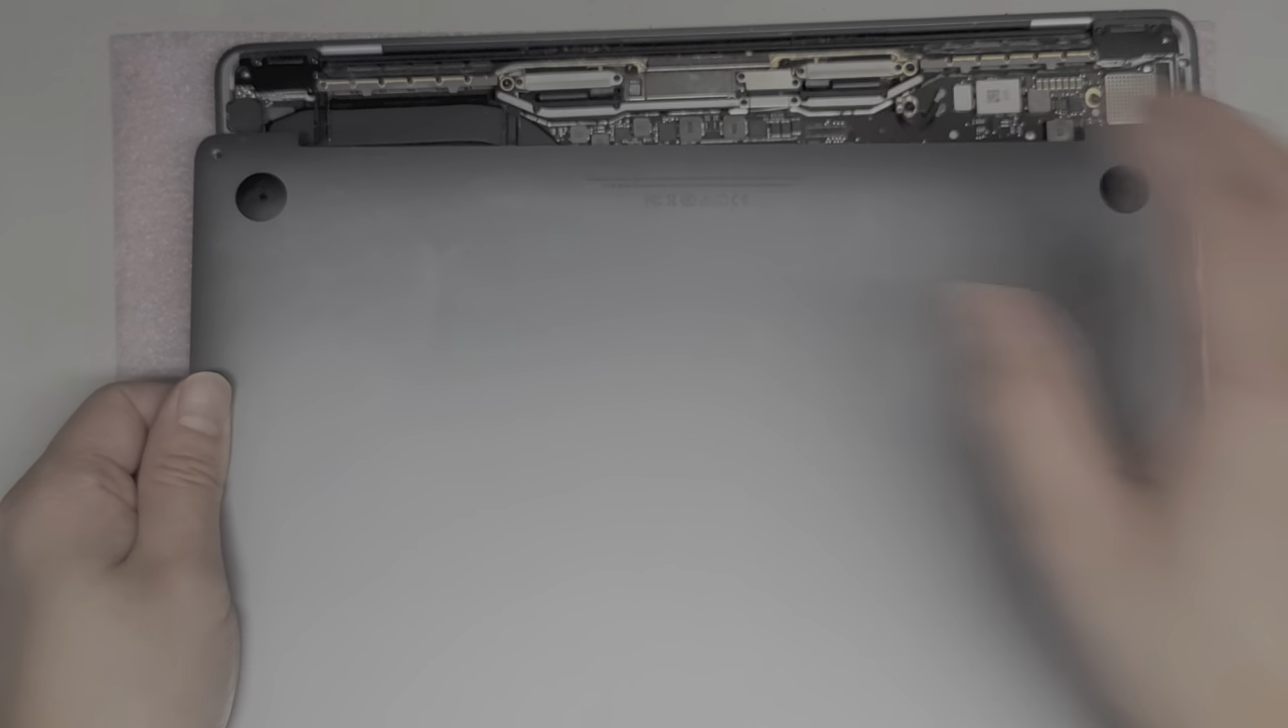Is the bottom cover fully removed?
No.